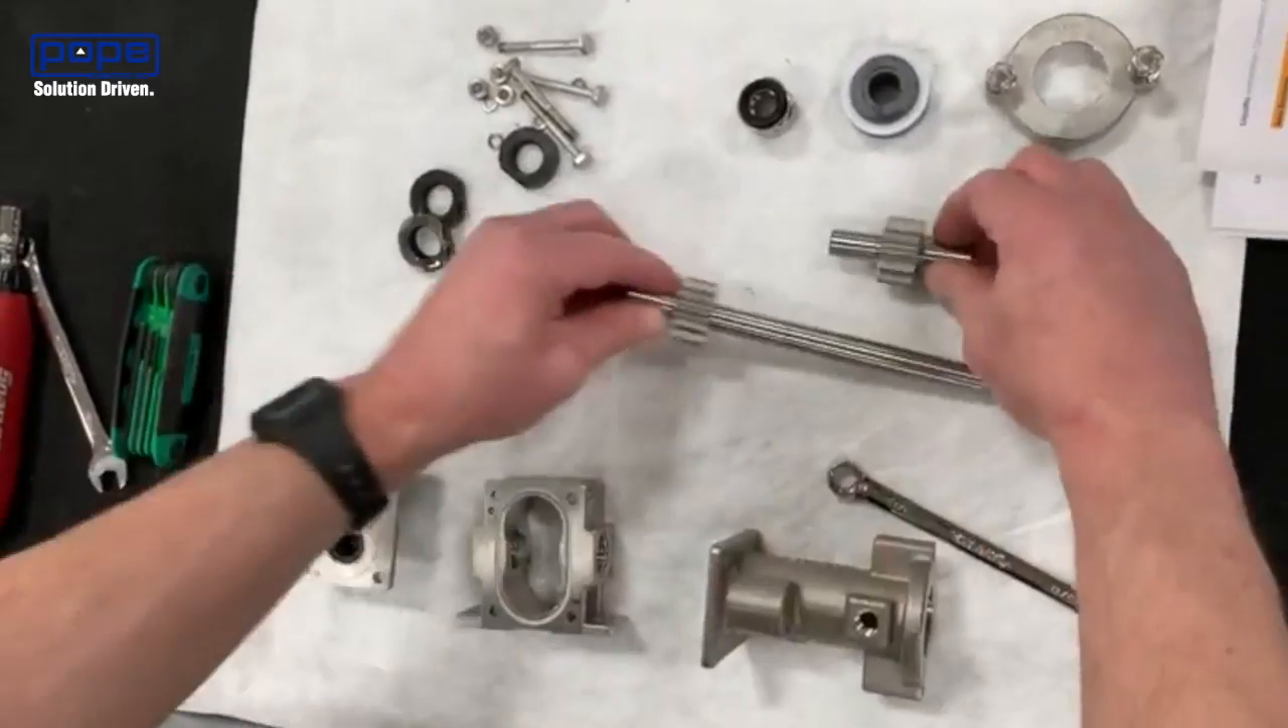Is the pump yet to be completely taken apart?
No.